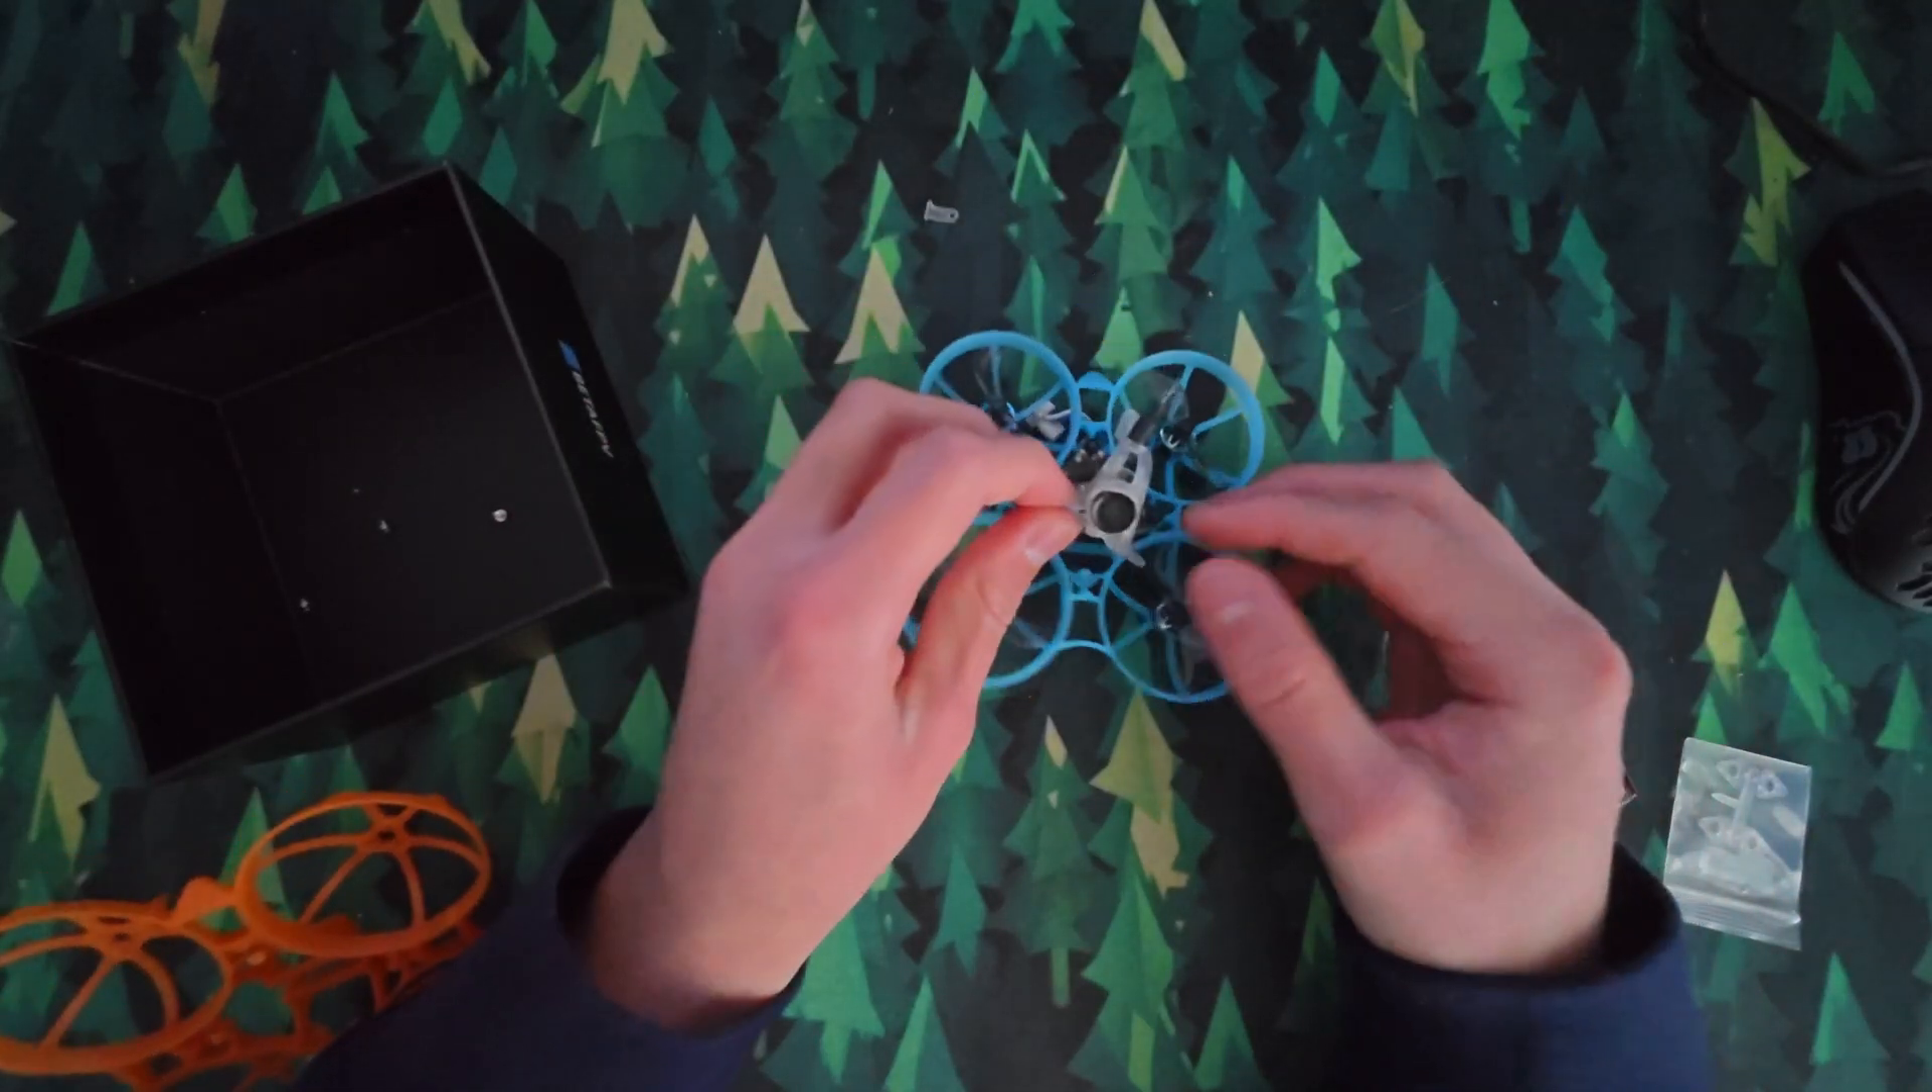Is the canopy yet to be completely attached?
Yes.